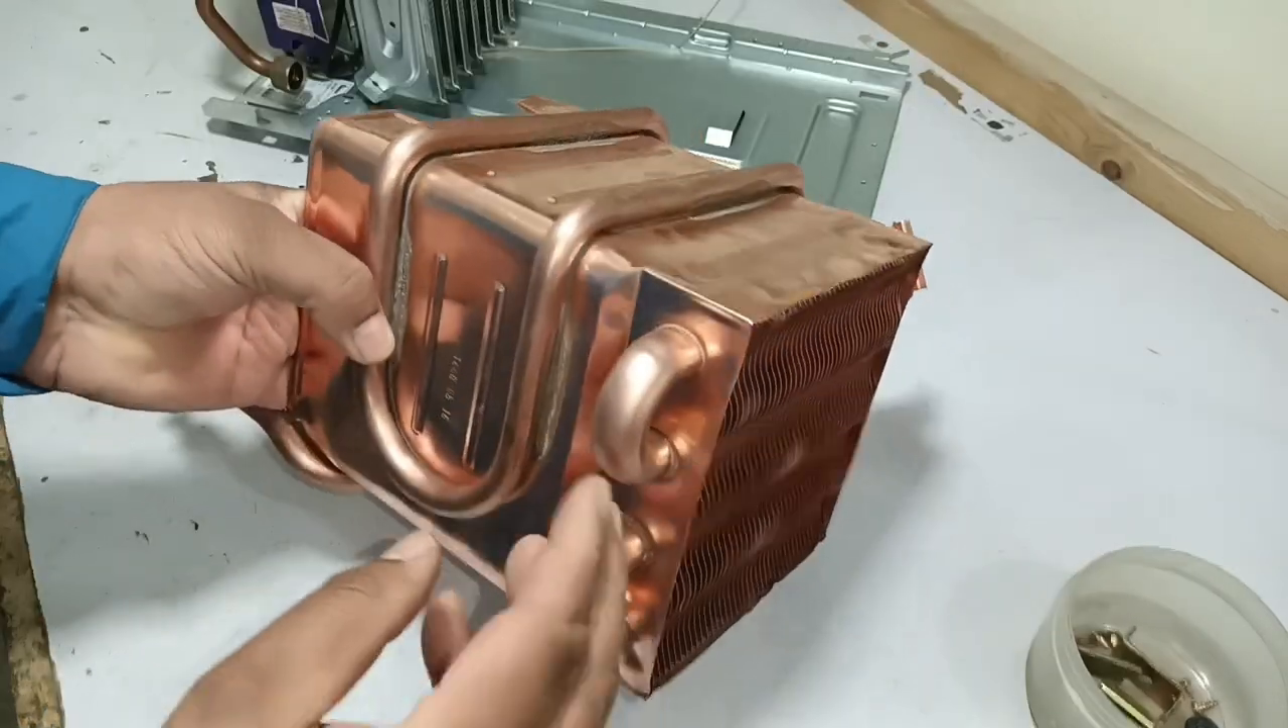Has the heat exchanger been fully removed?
Yes.